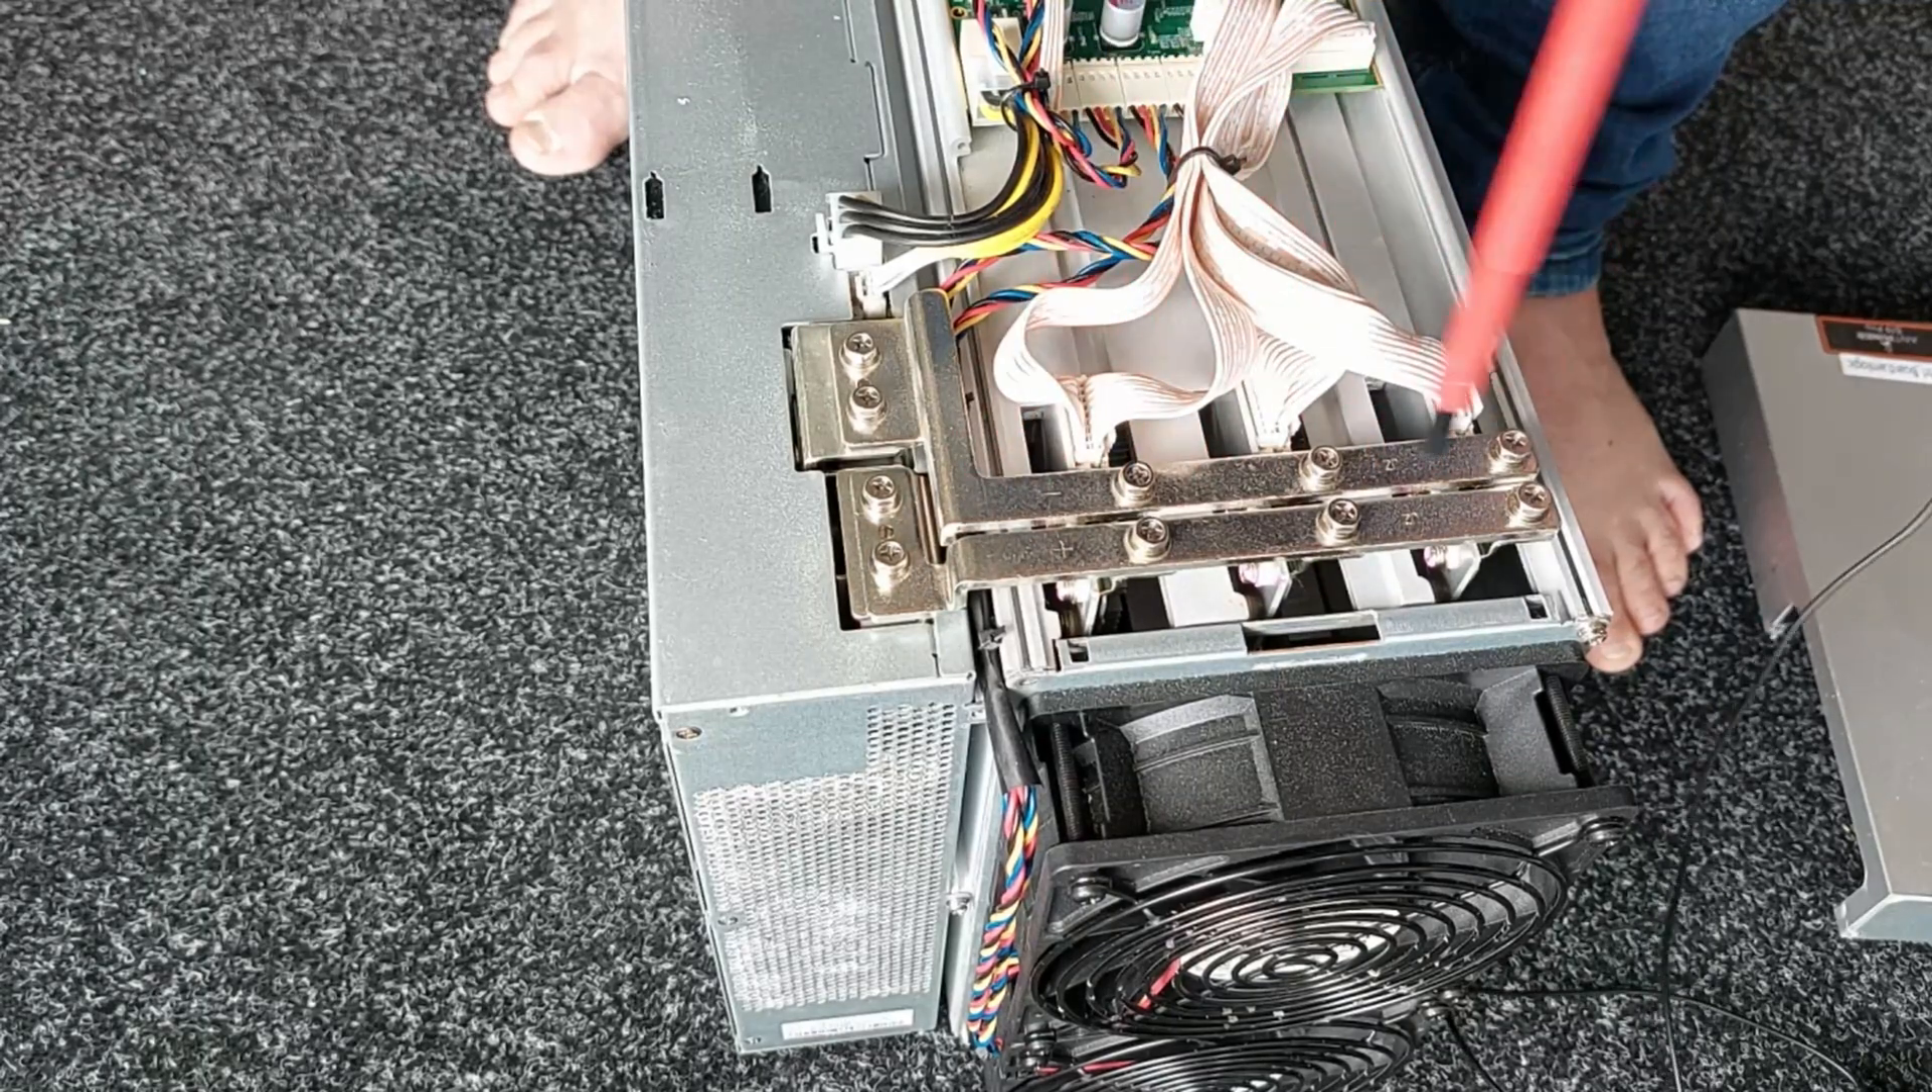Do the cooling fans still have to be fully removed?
Yes.